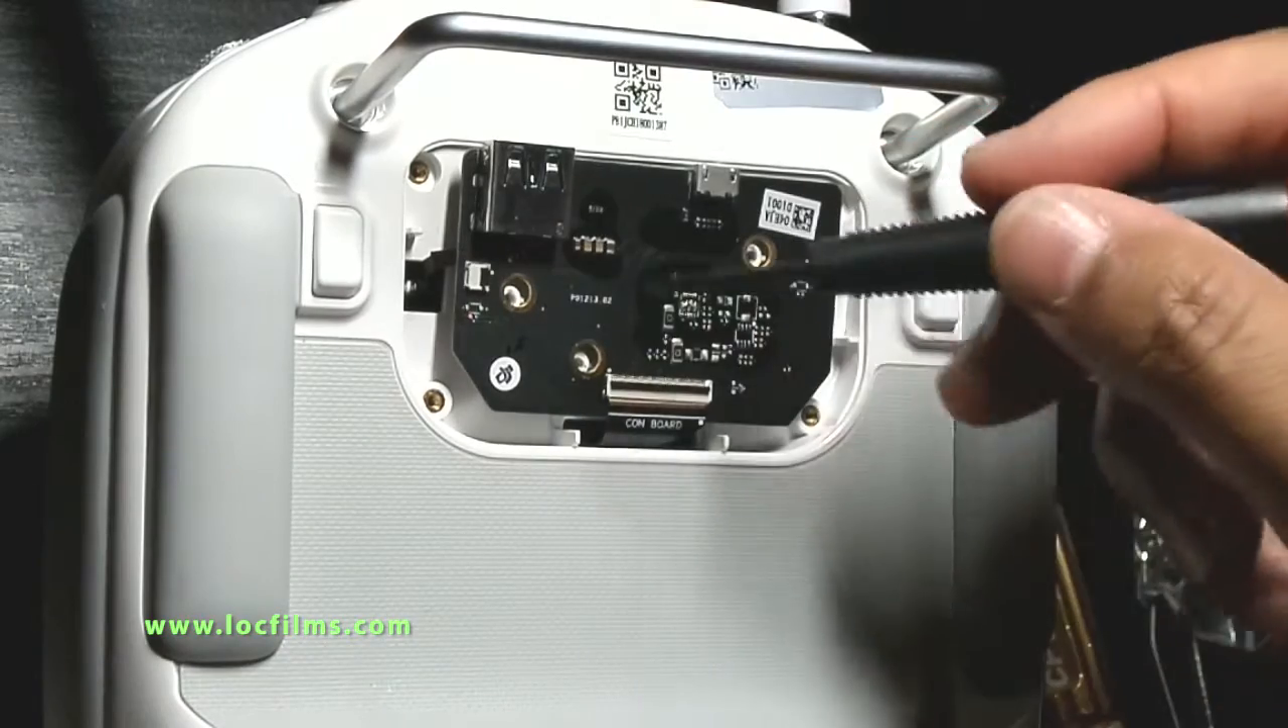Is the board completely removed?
No.